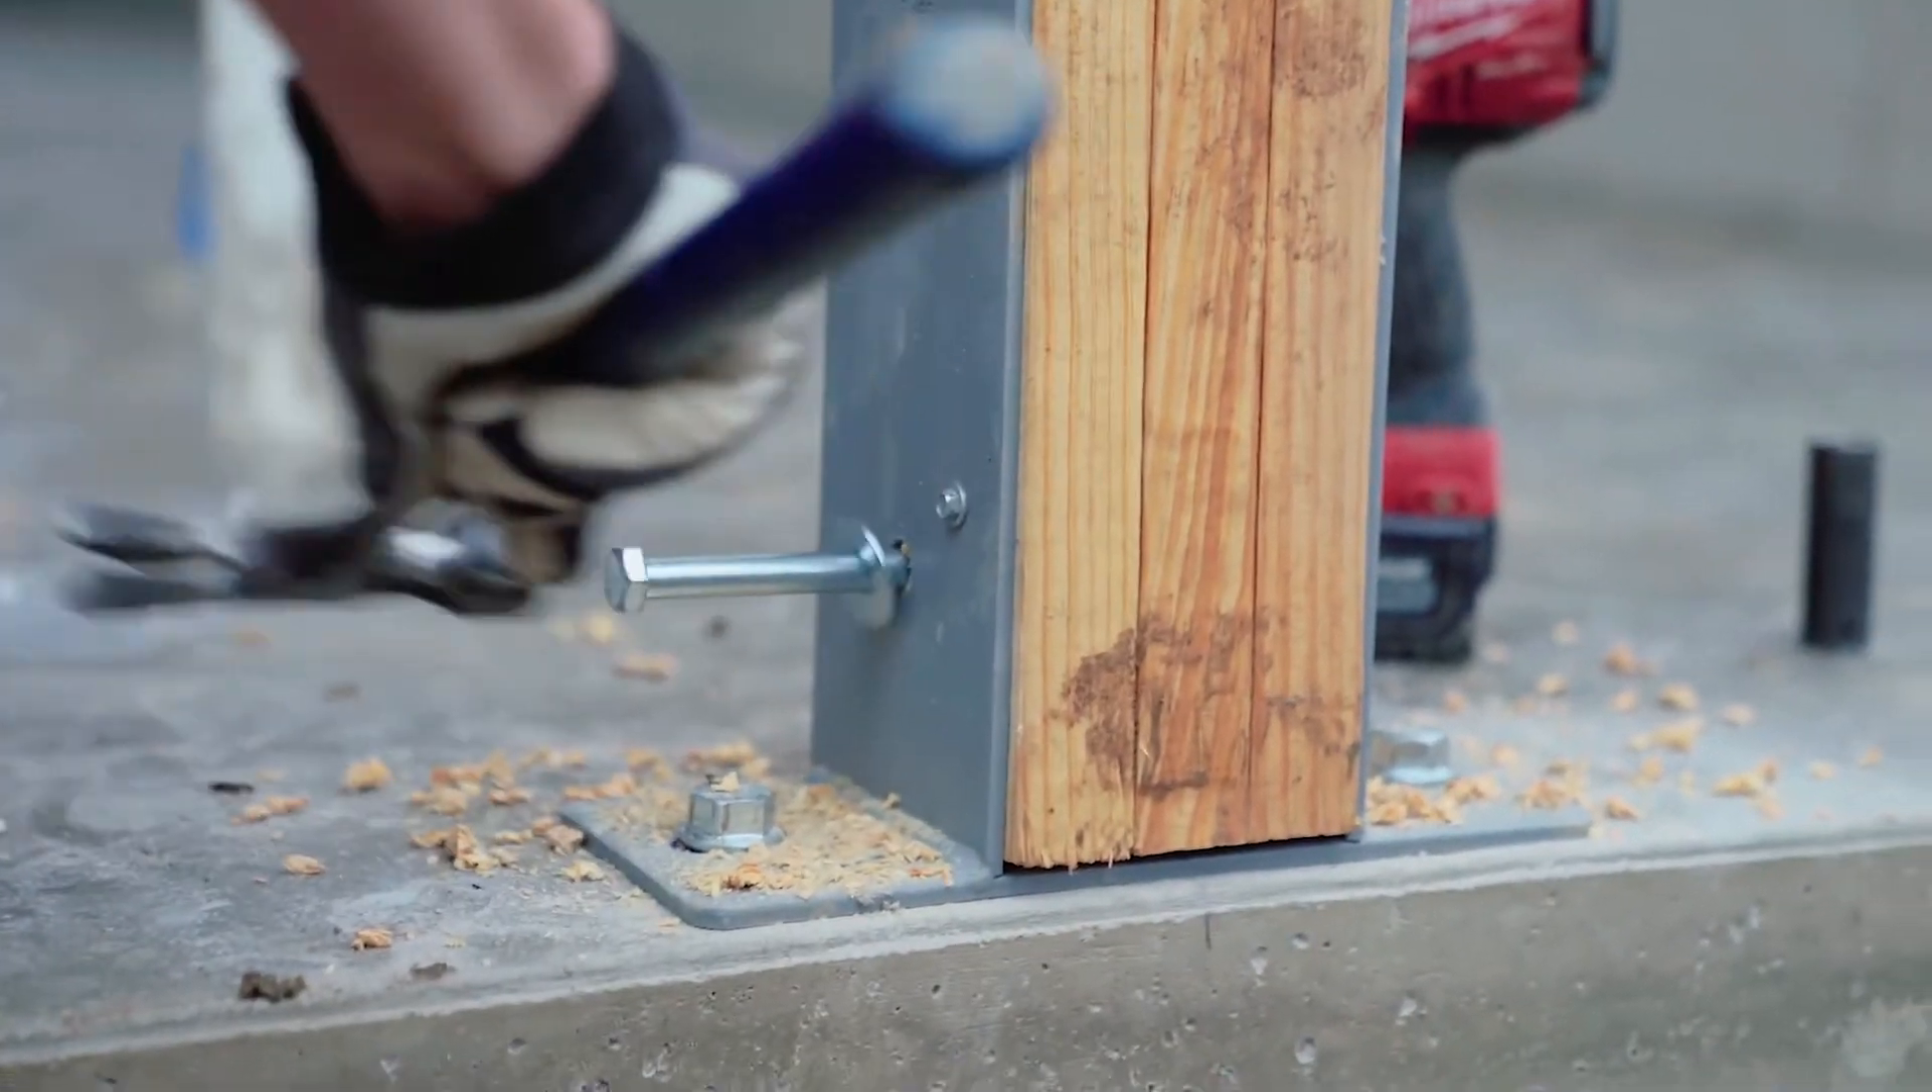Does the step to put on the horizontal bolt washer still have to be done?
No.